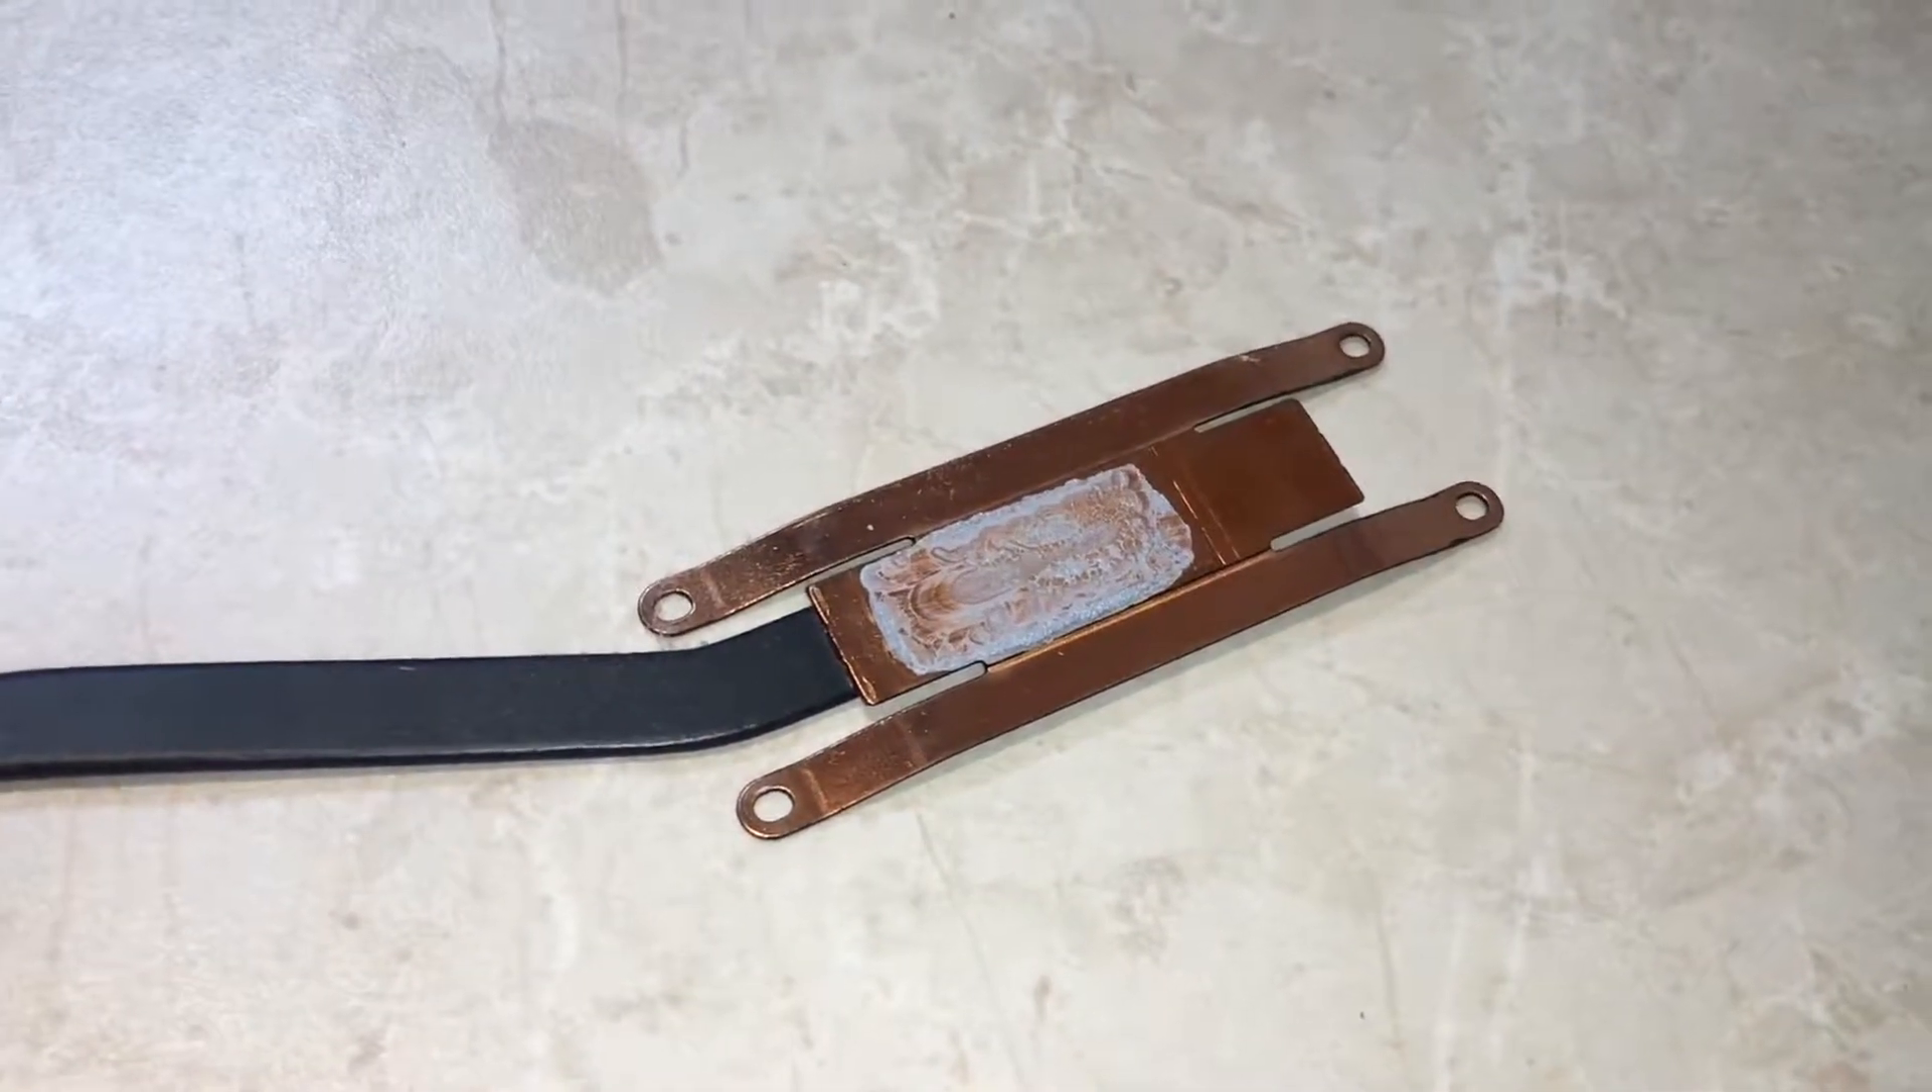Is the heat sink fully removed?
Yes.